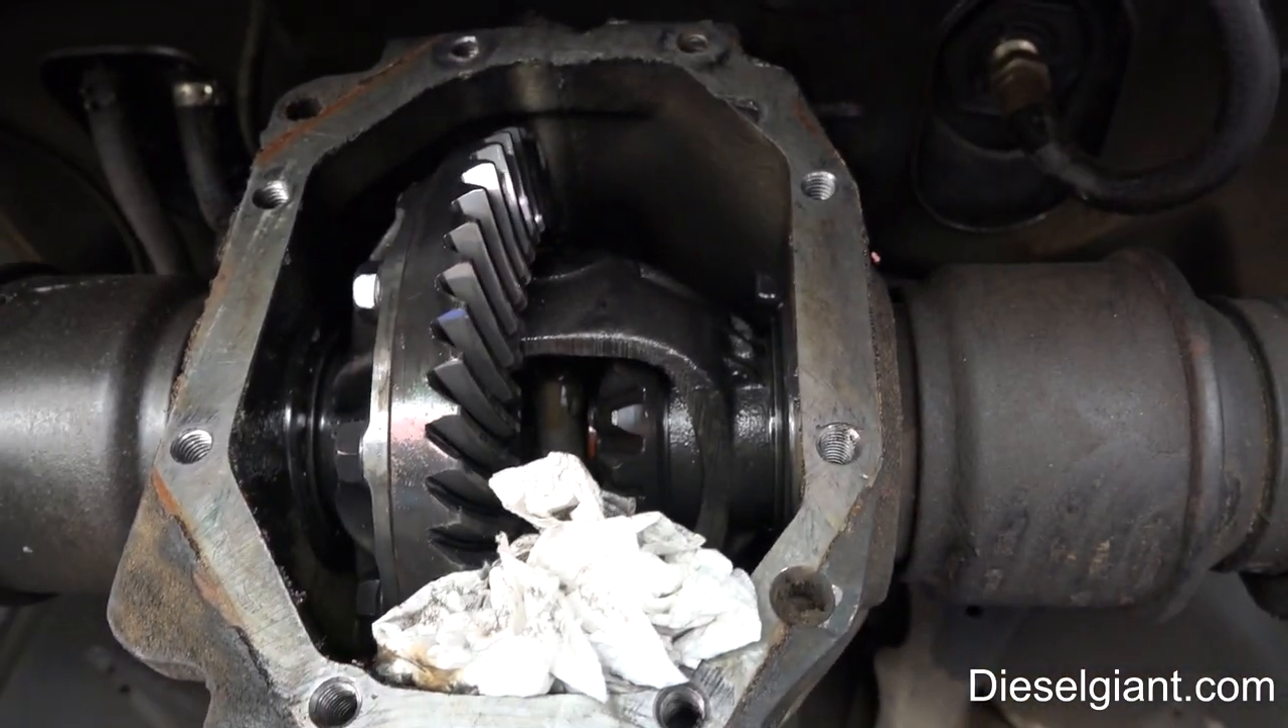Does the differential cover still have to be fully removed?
No.